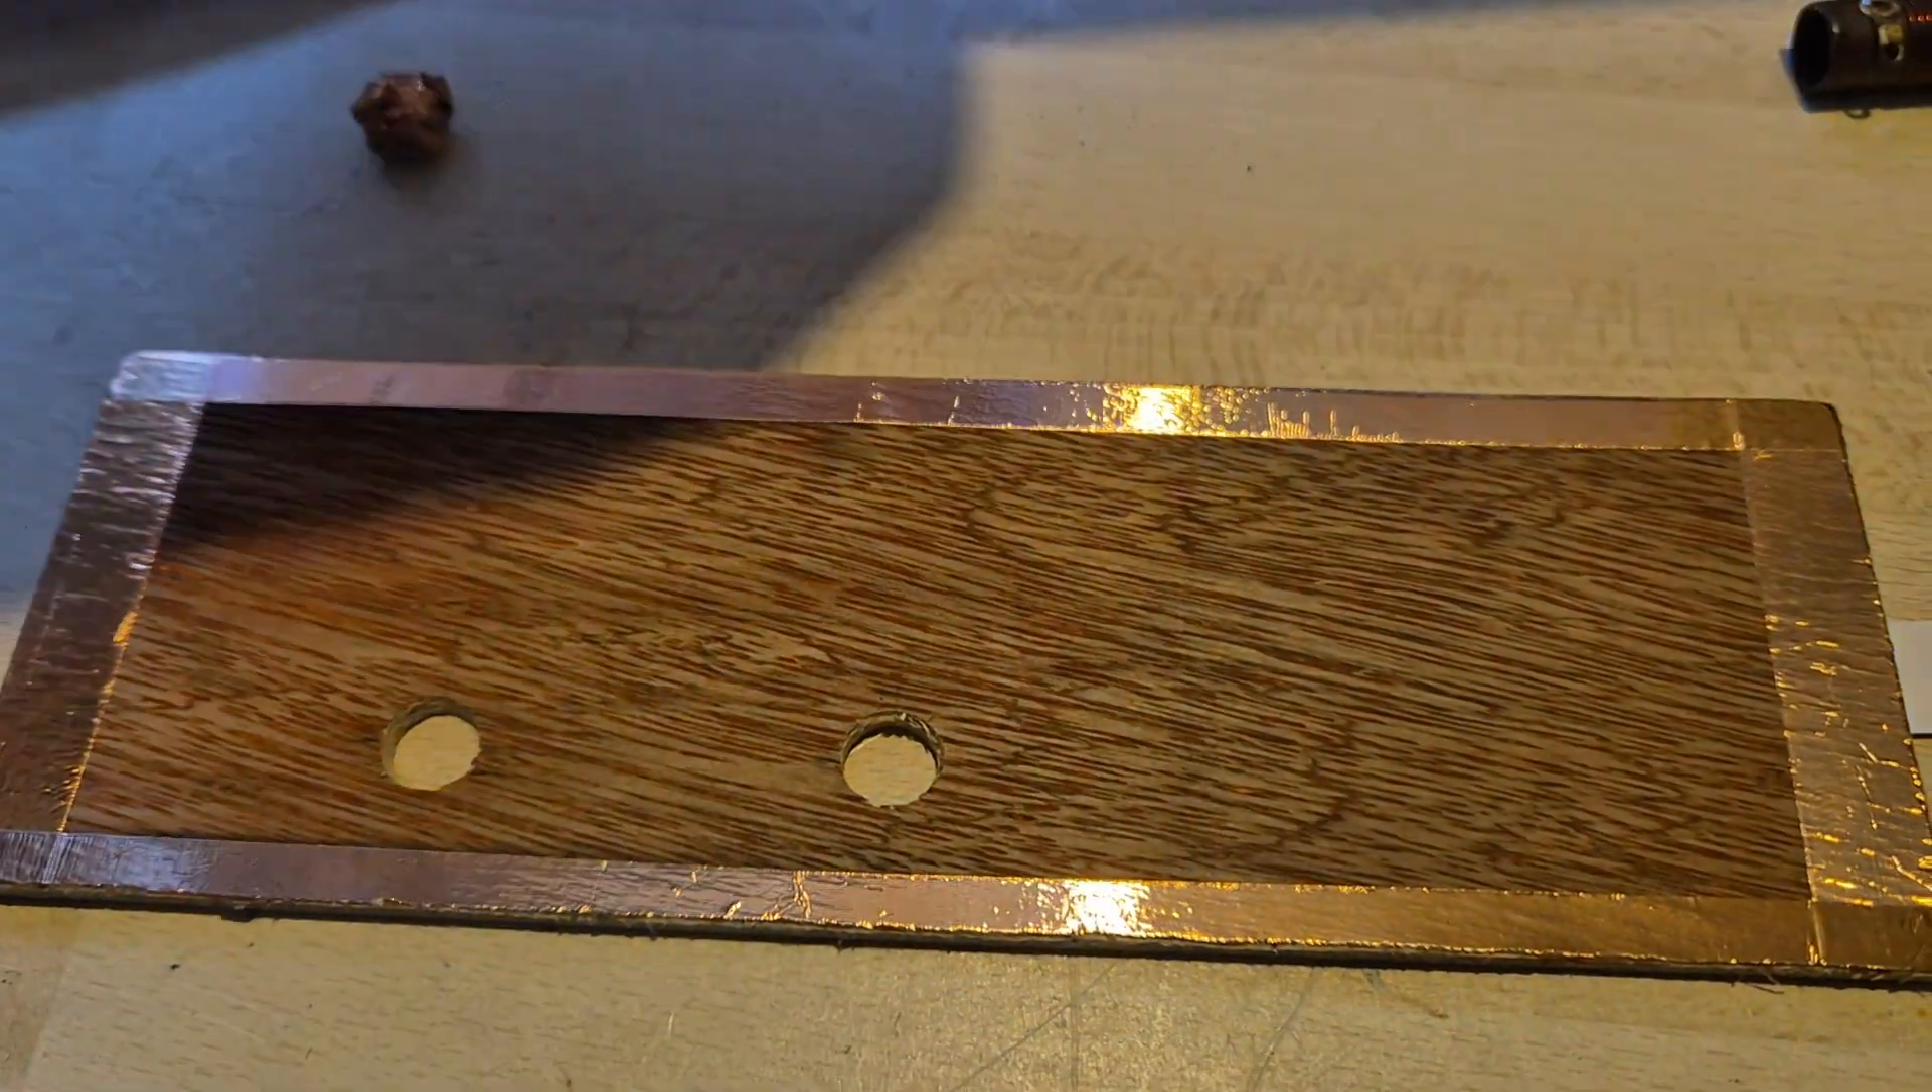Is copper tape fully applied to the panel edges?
Yes.